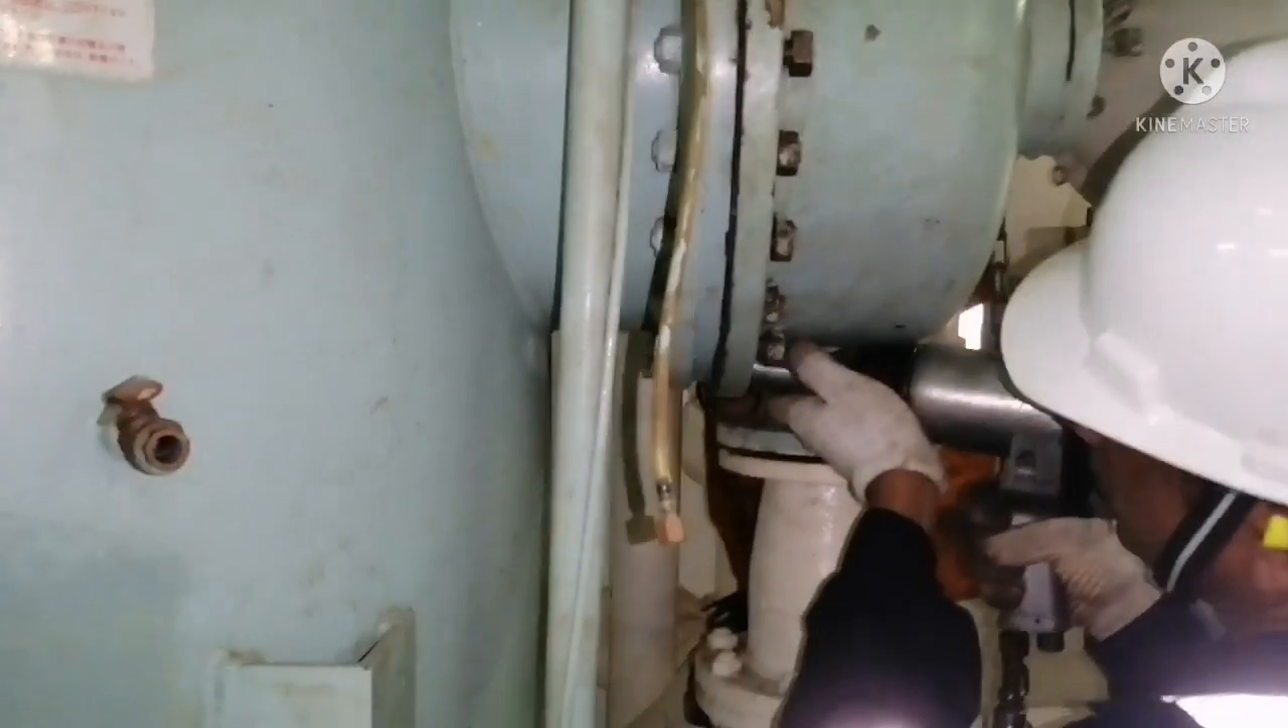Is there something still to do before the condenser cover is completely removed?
Yes.